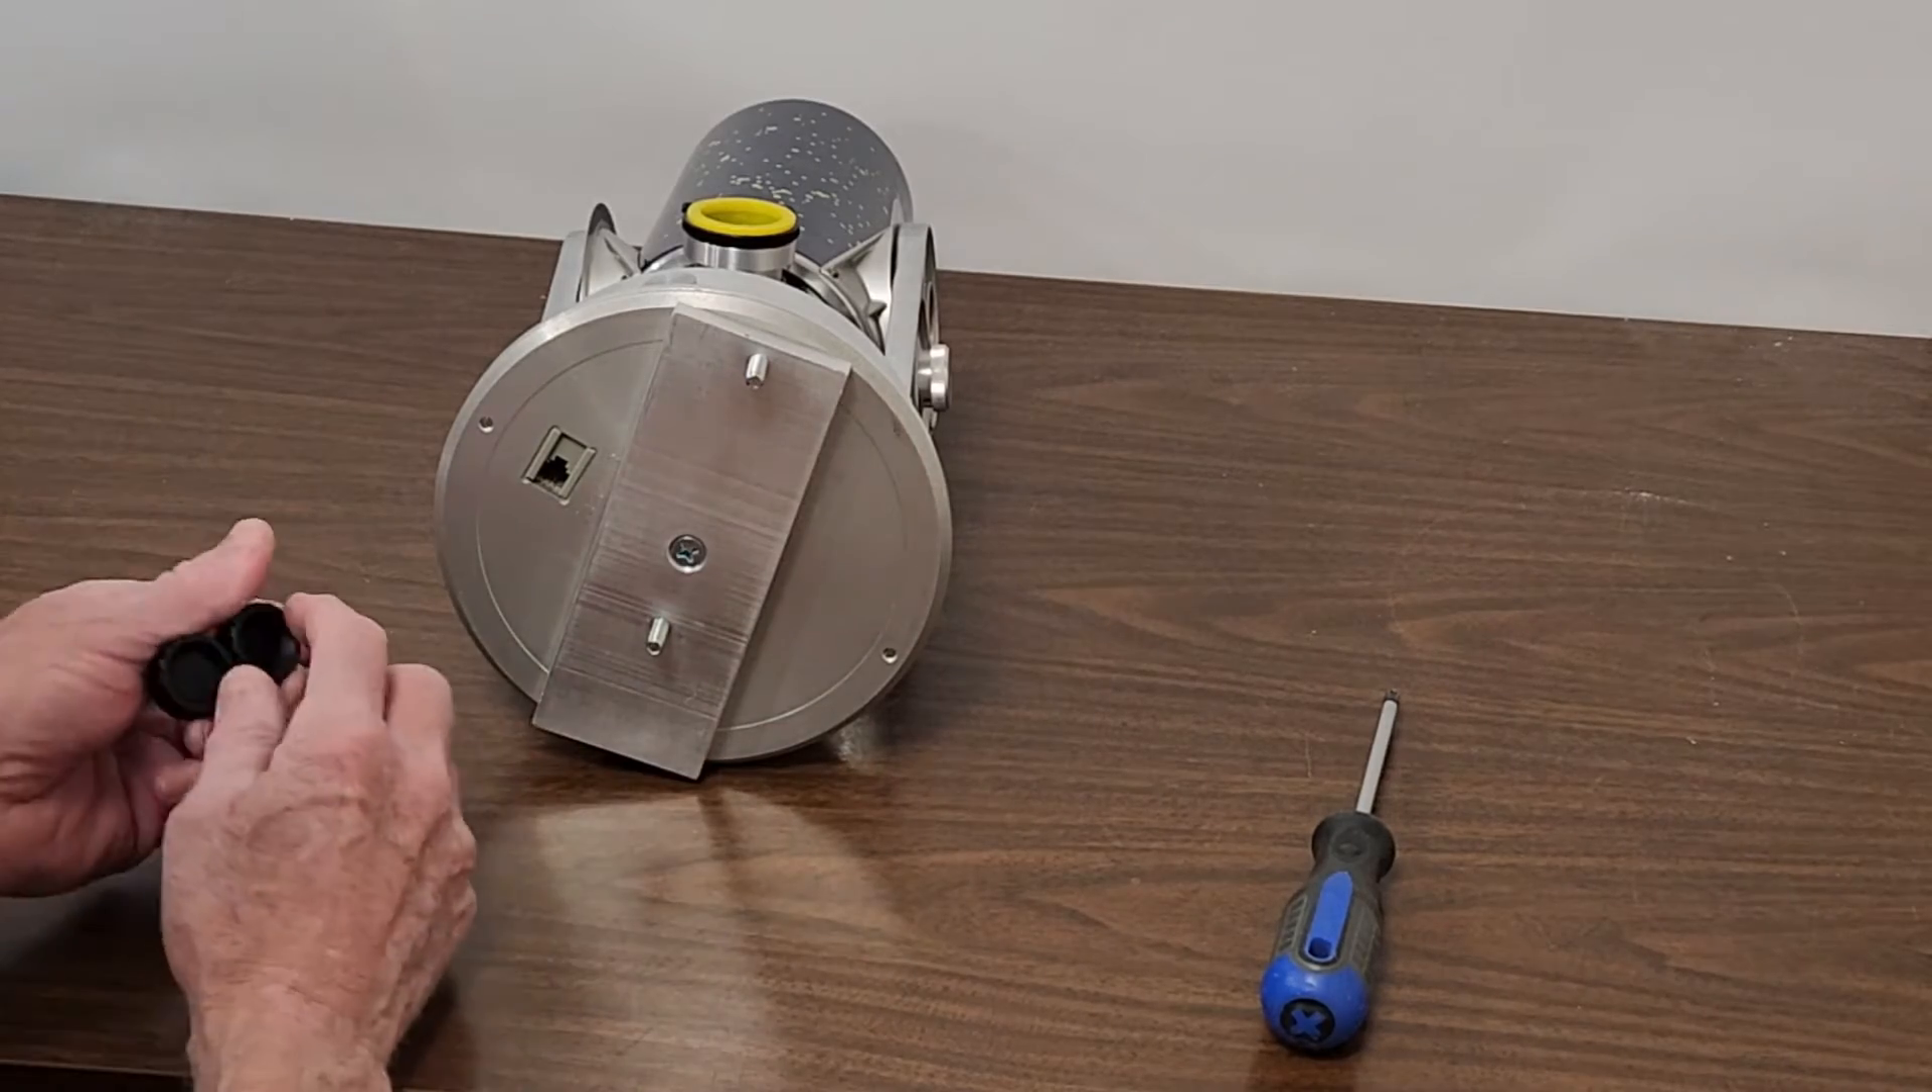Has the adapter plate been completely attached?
Yes.